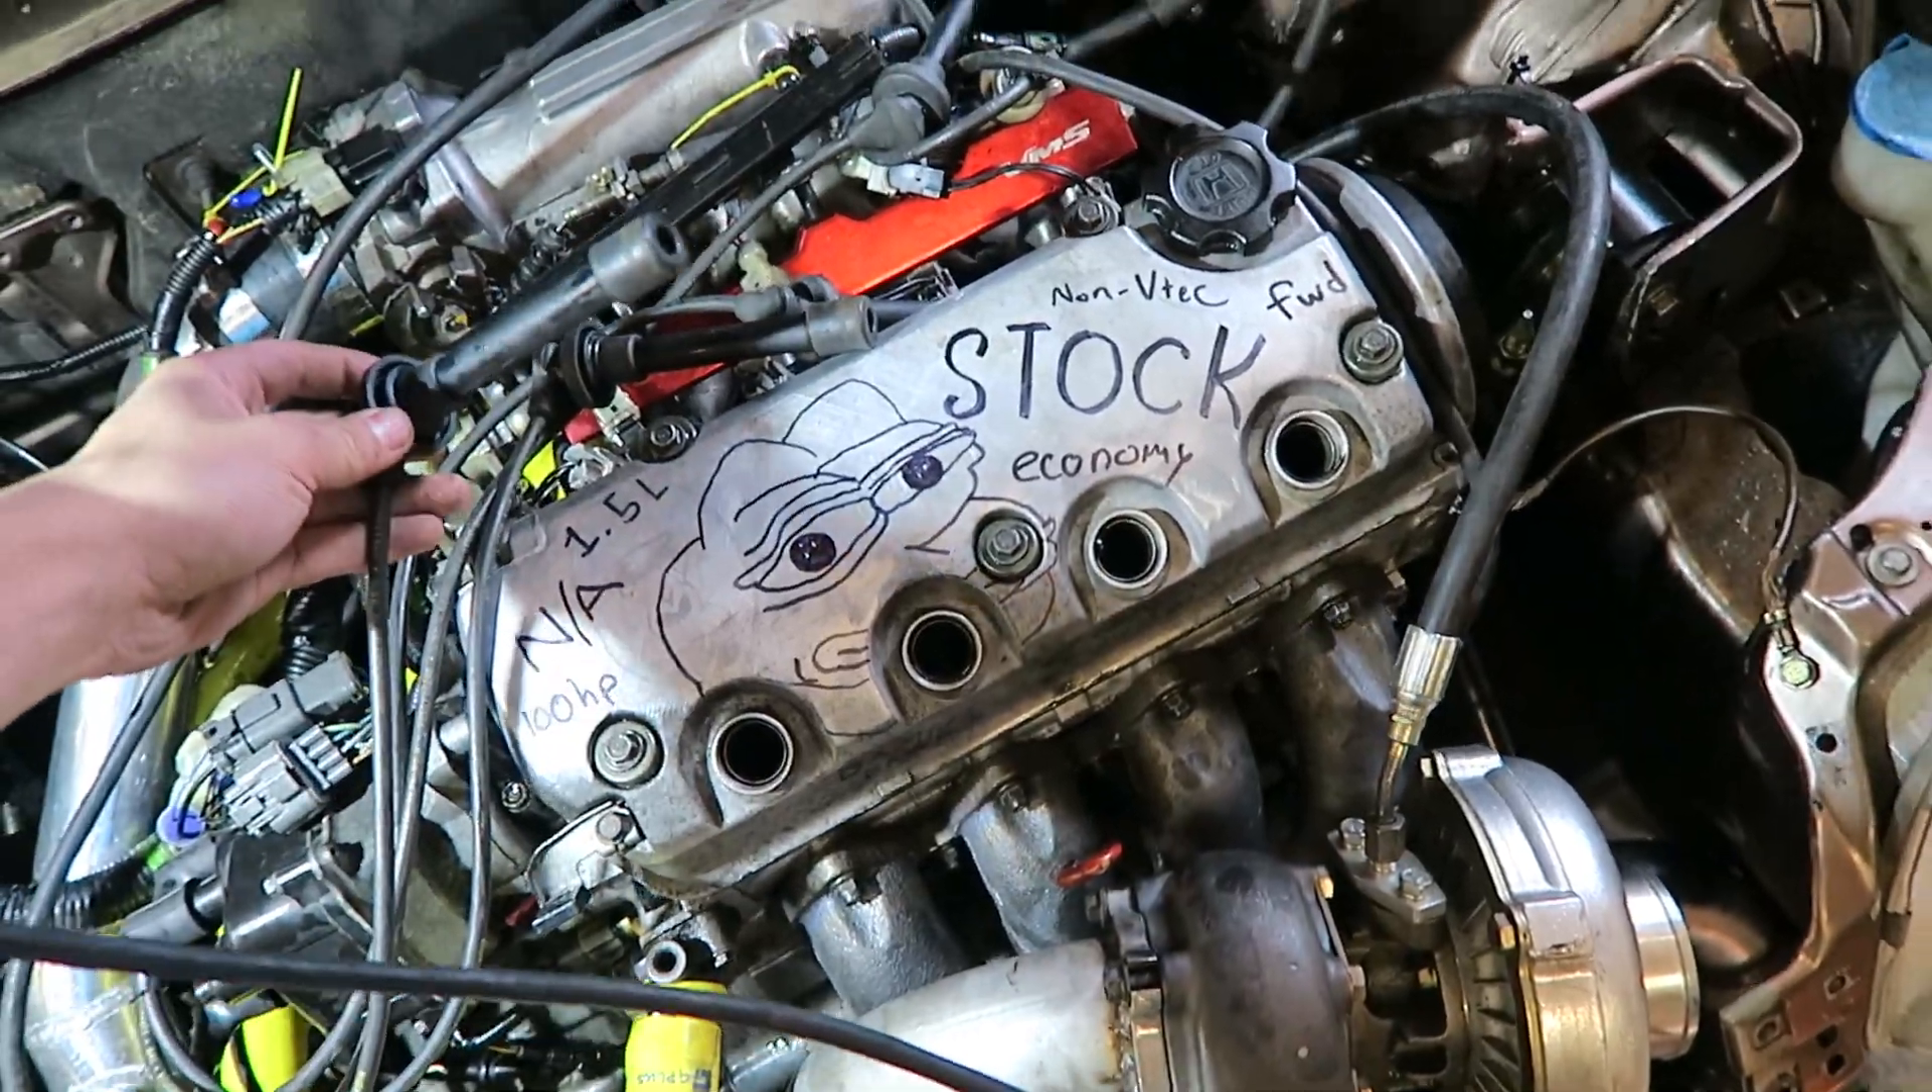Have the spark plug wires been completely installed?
No.